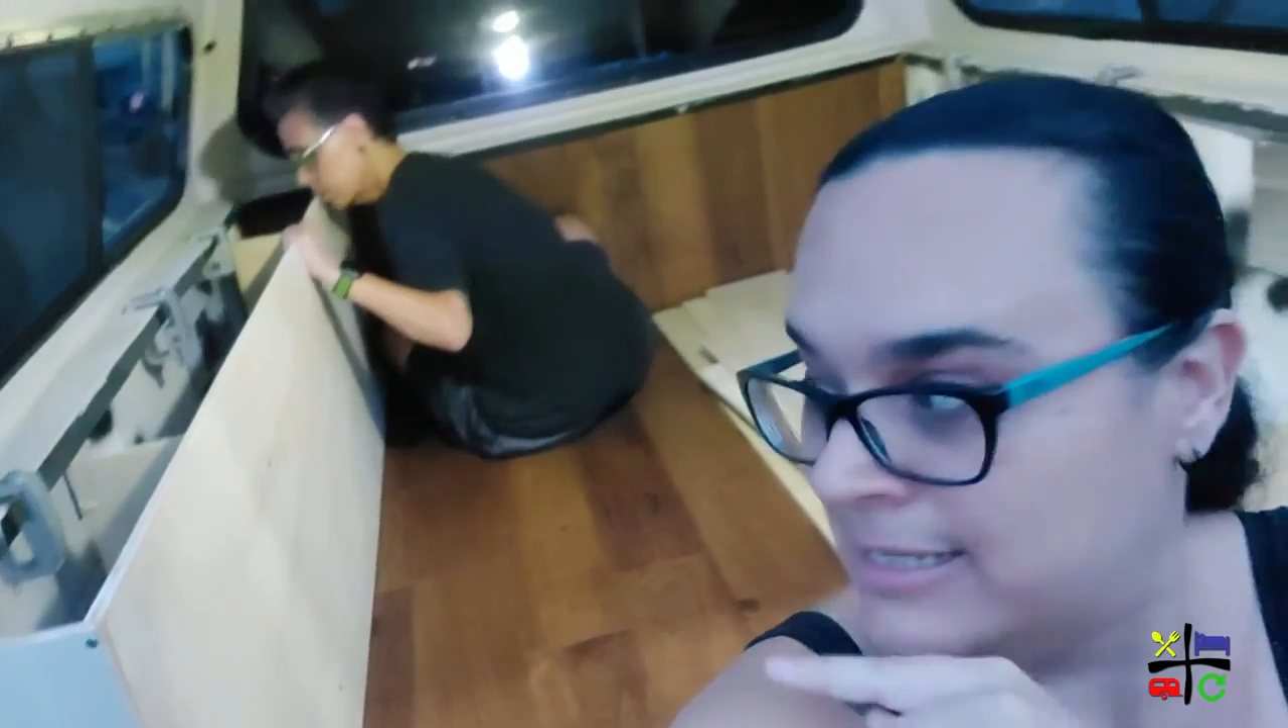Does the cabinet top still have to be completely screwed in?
Yes.